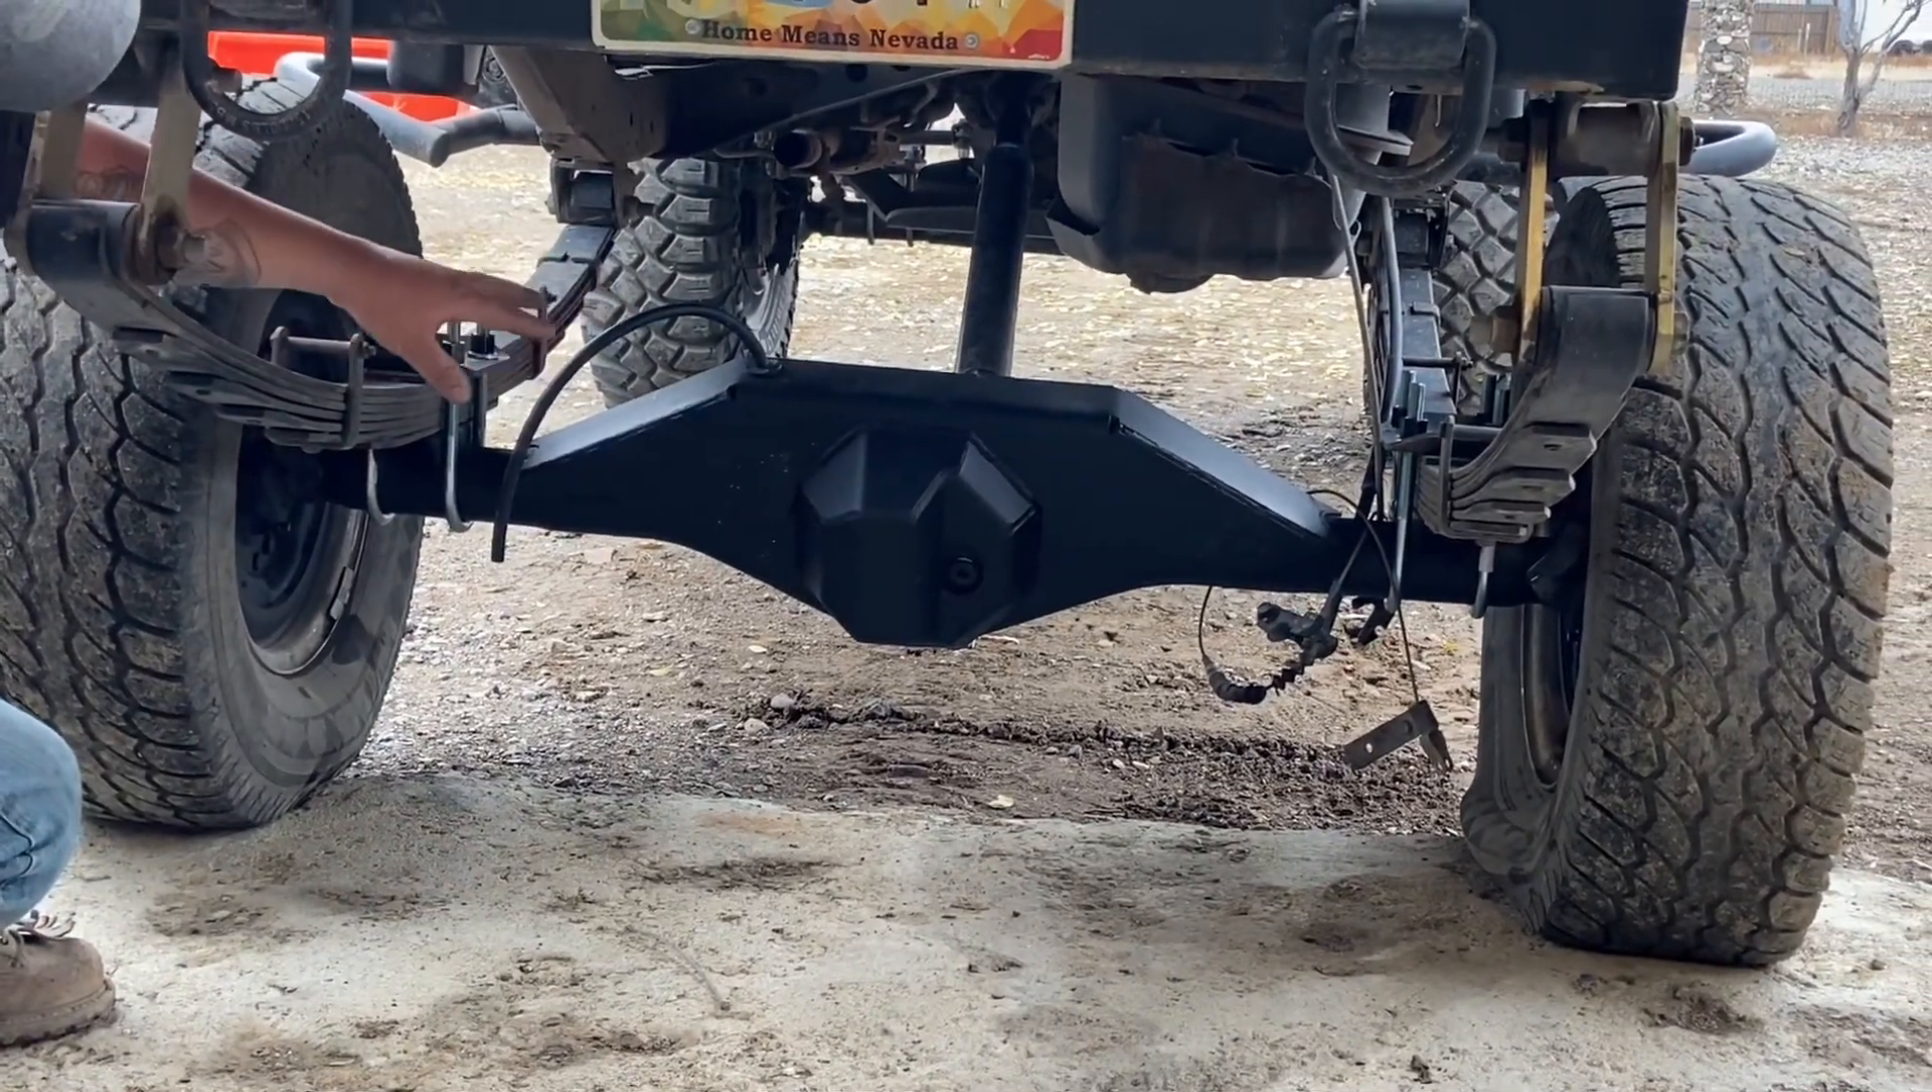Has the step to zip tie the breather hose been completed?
No.